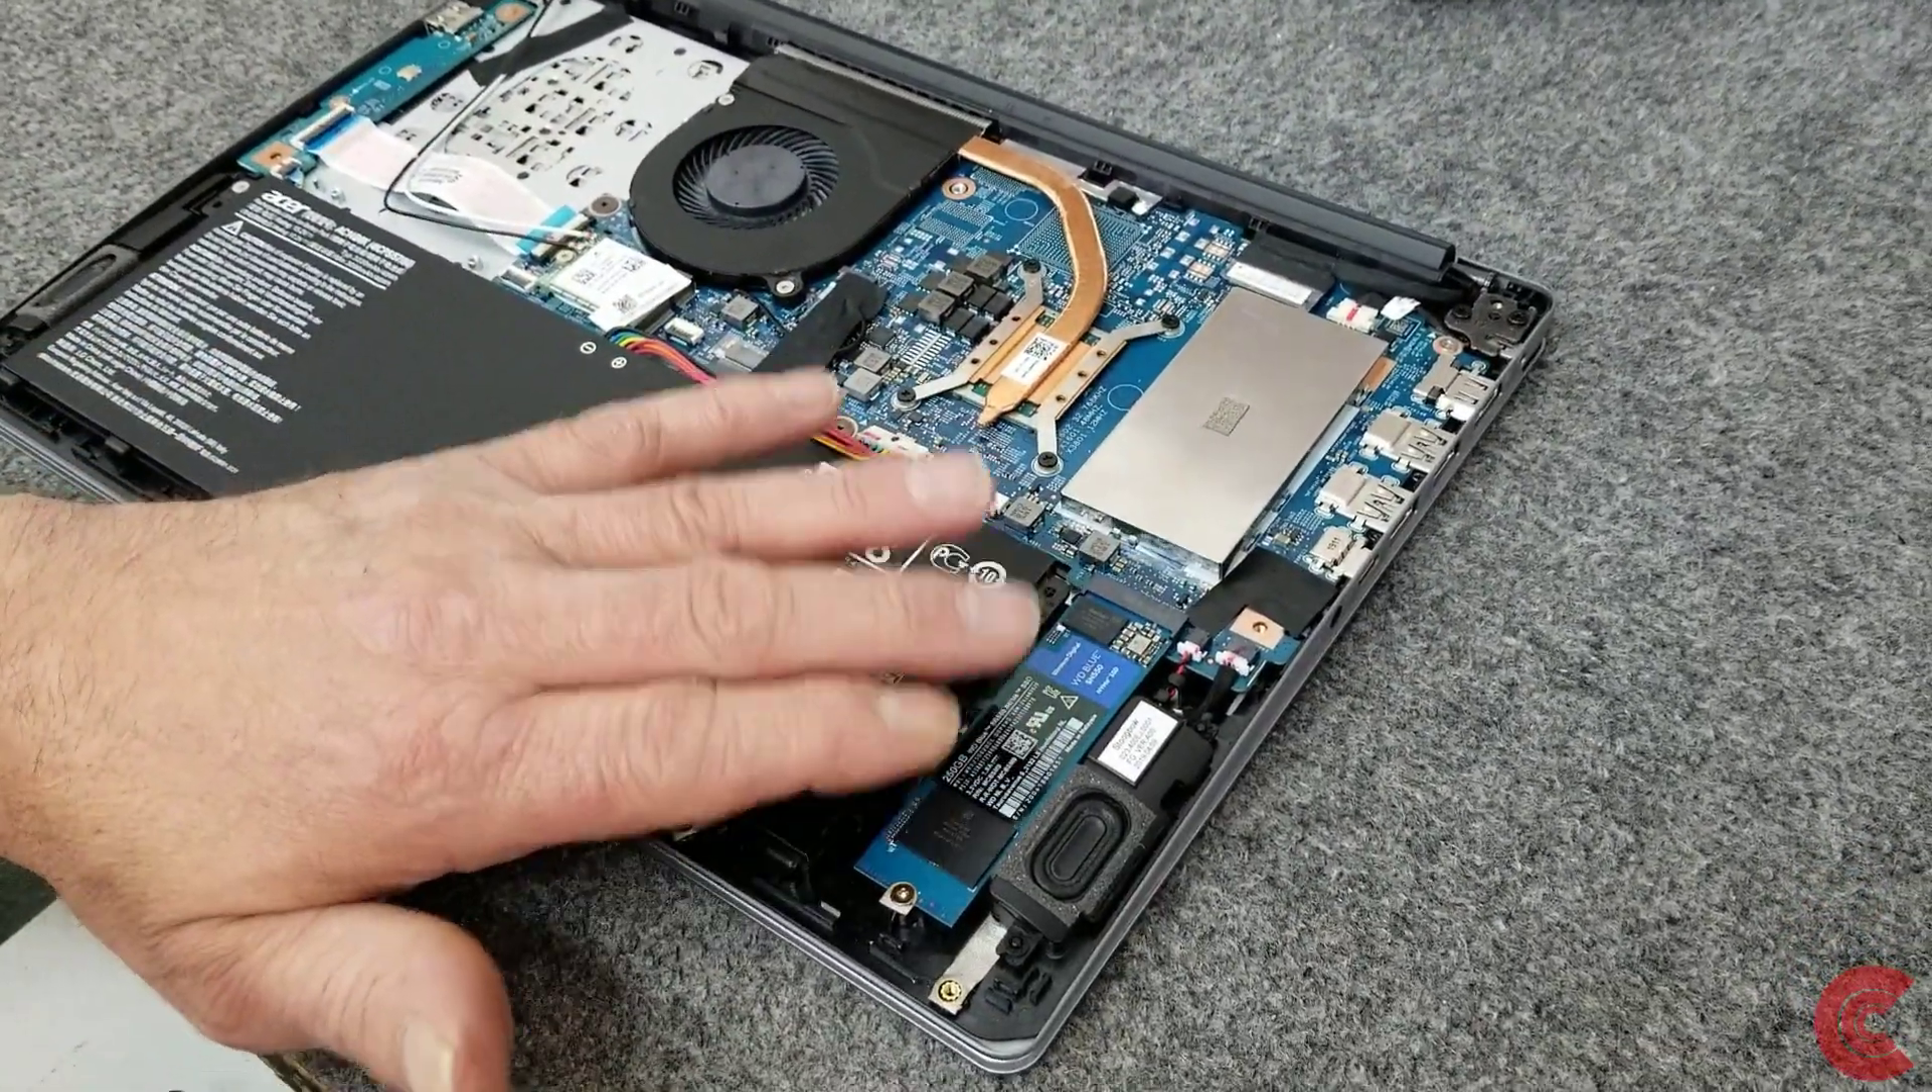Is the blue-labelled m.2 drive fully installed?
Yes.